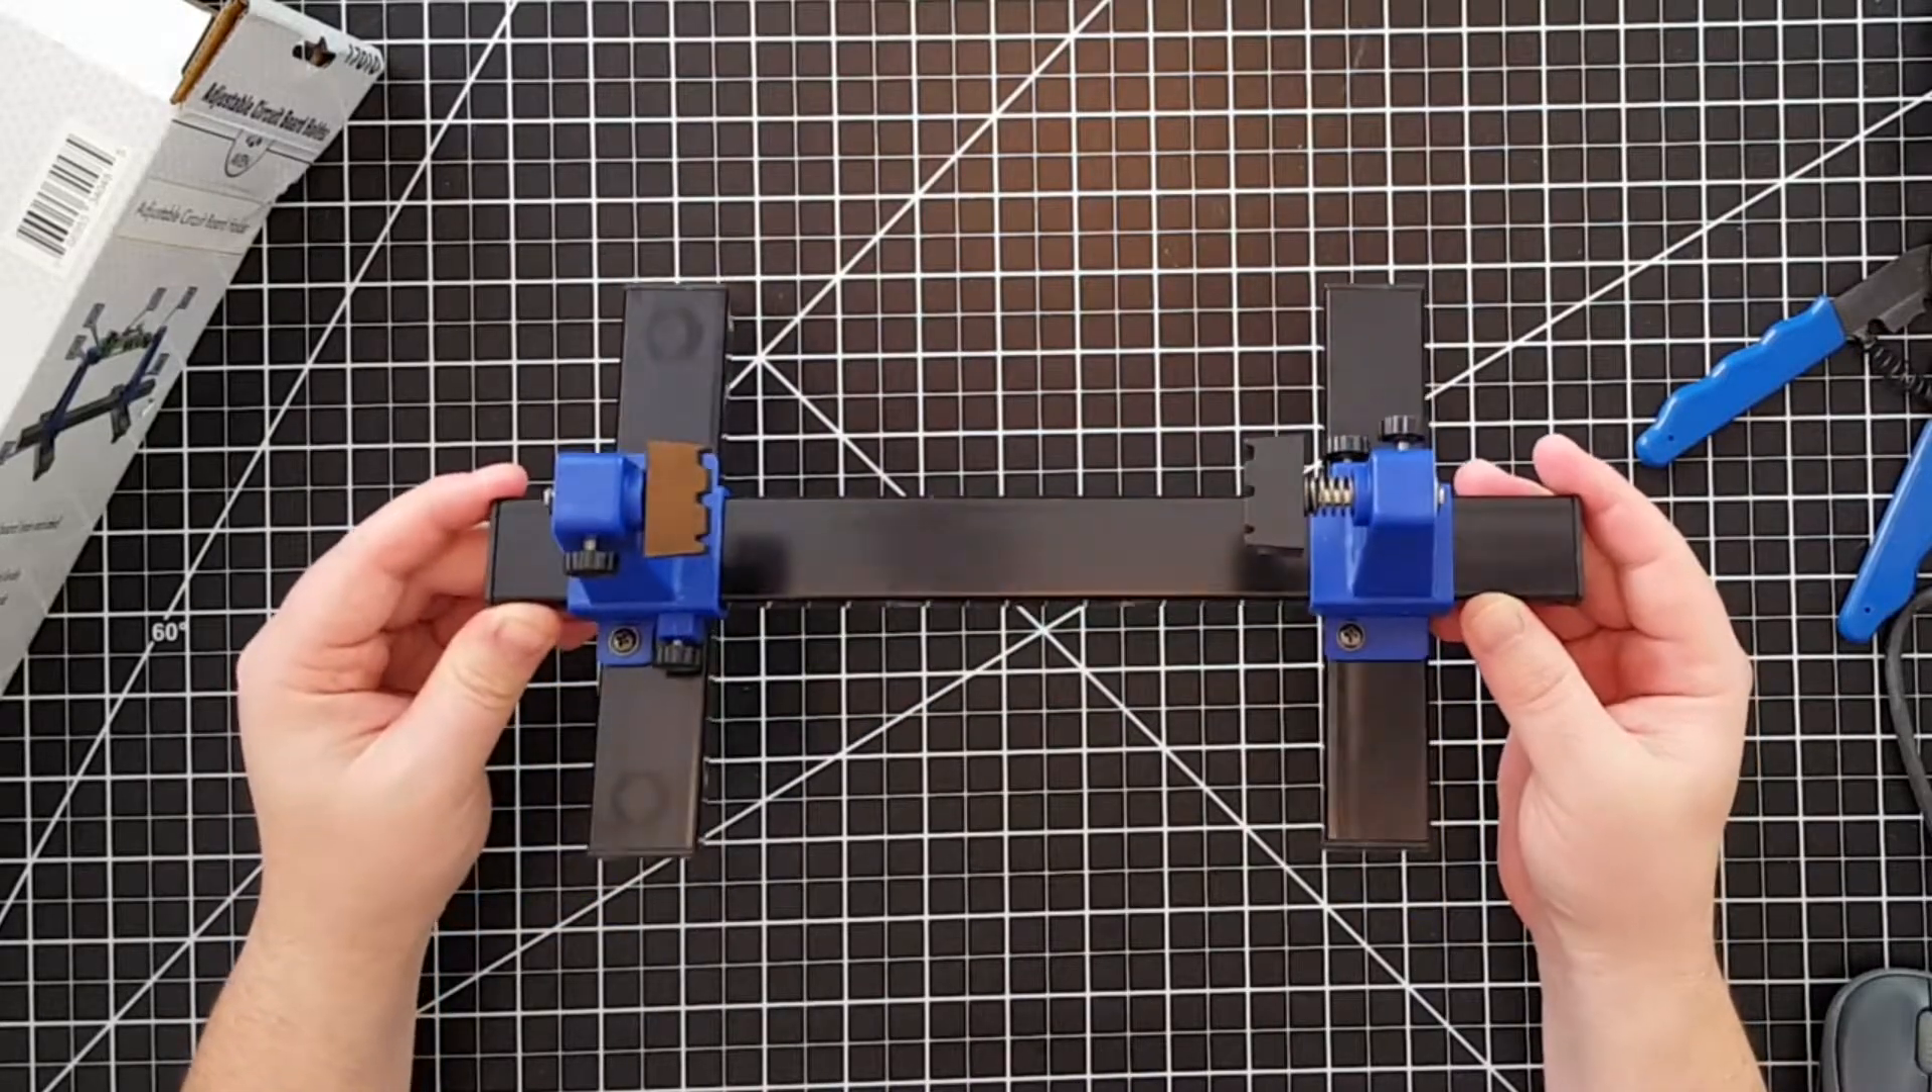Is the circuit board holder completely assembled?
Yes.